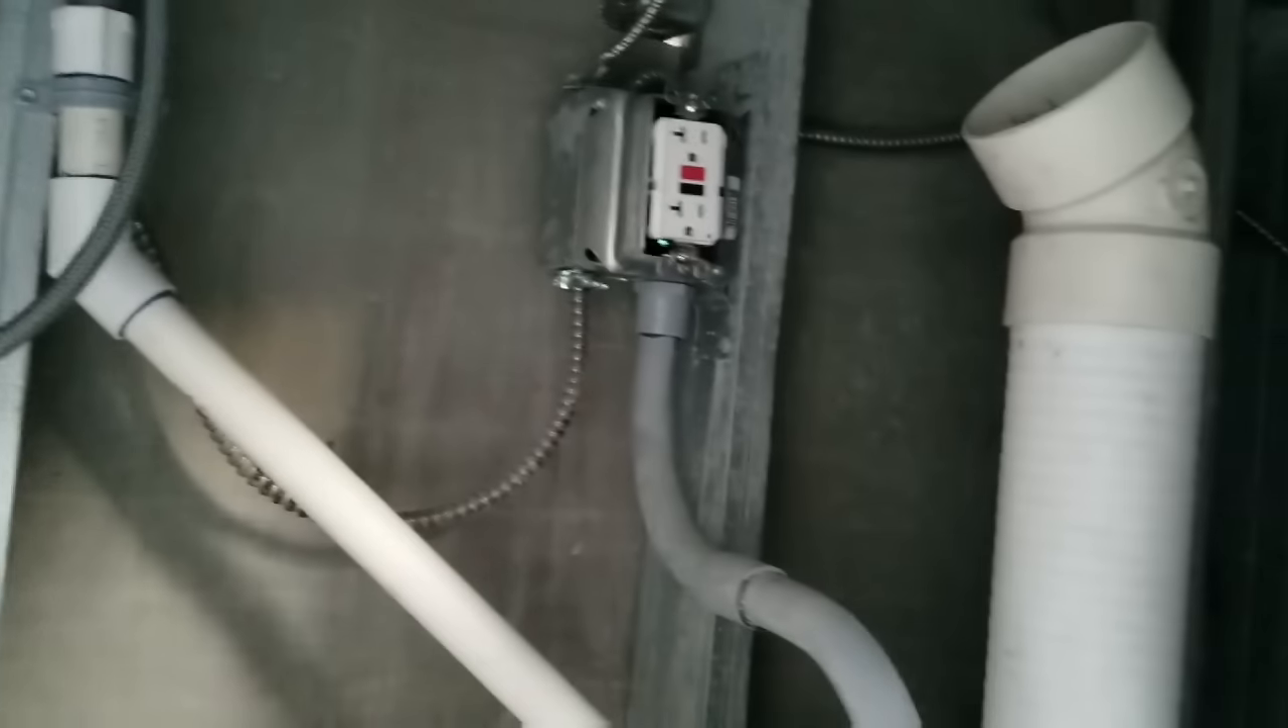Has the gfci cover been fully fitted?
No.